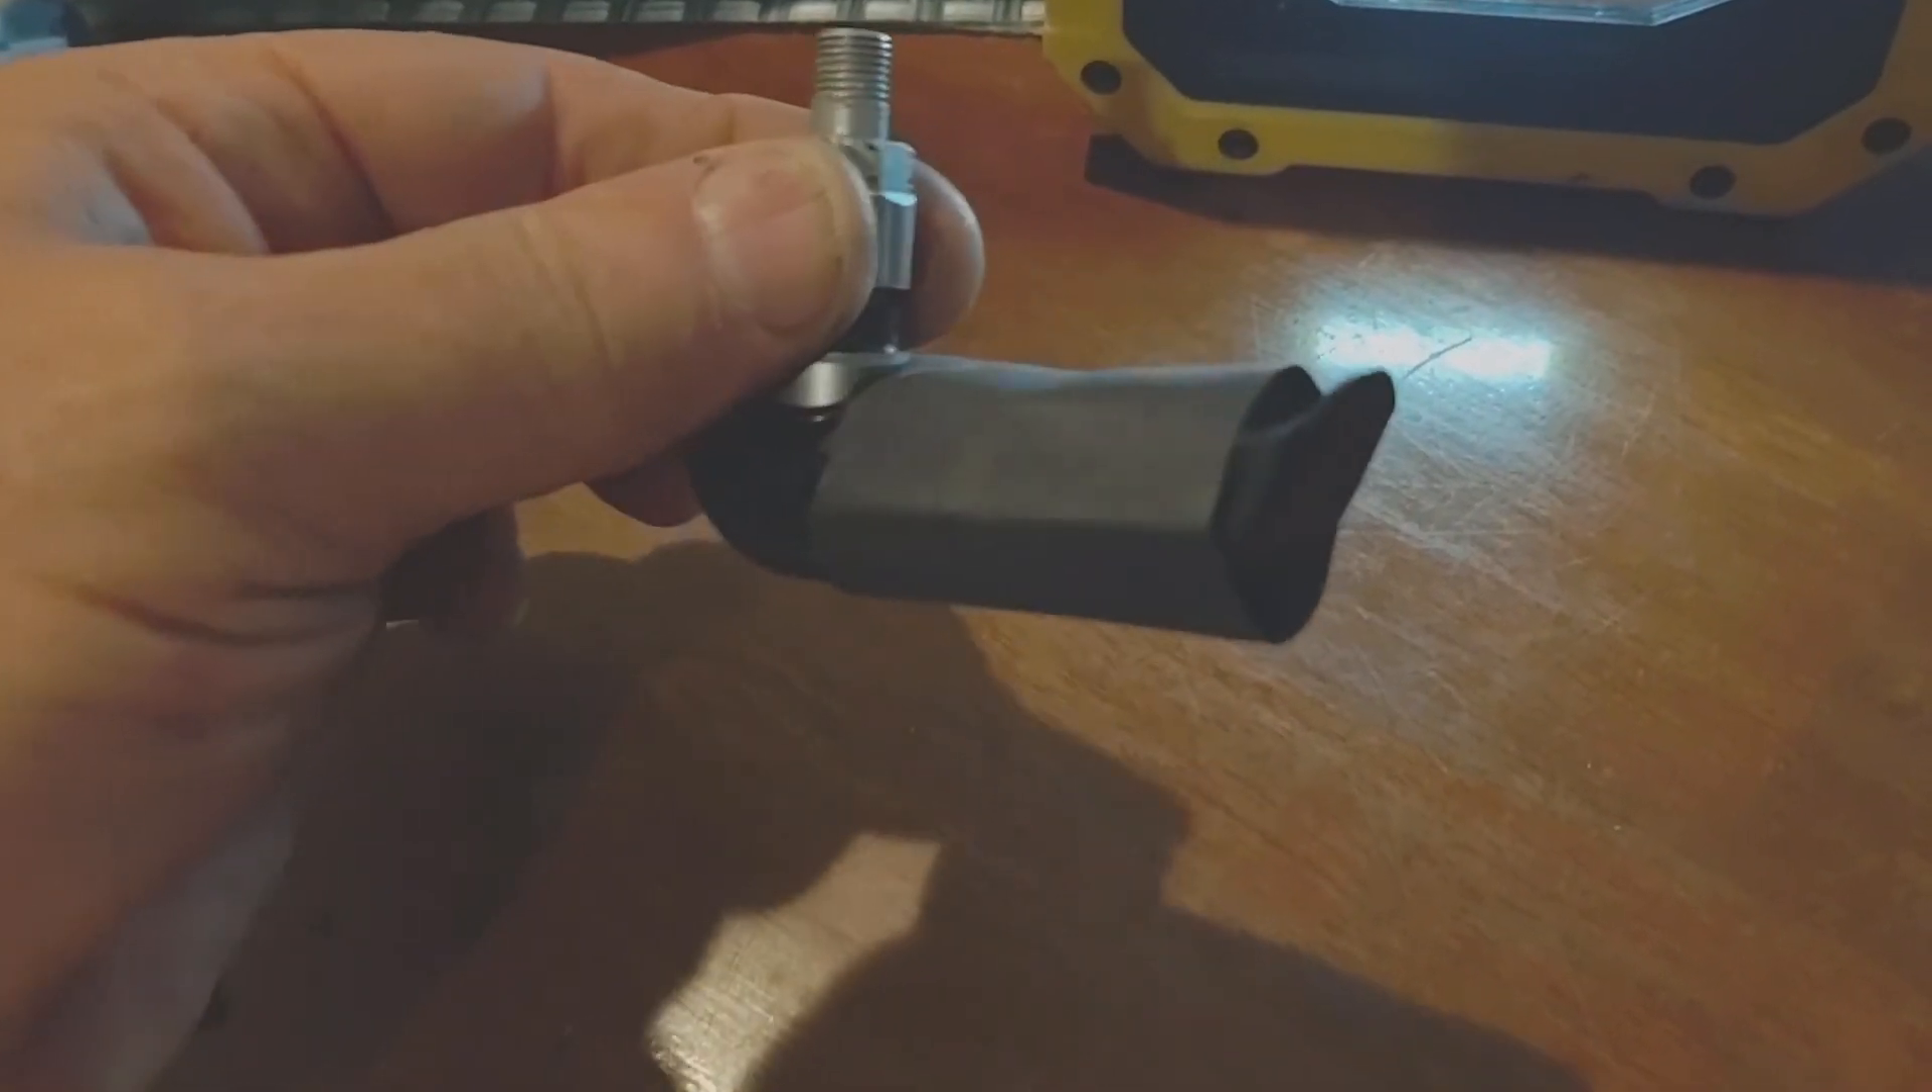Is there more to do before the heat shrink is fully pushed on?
No.